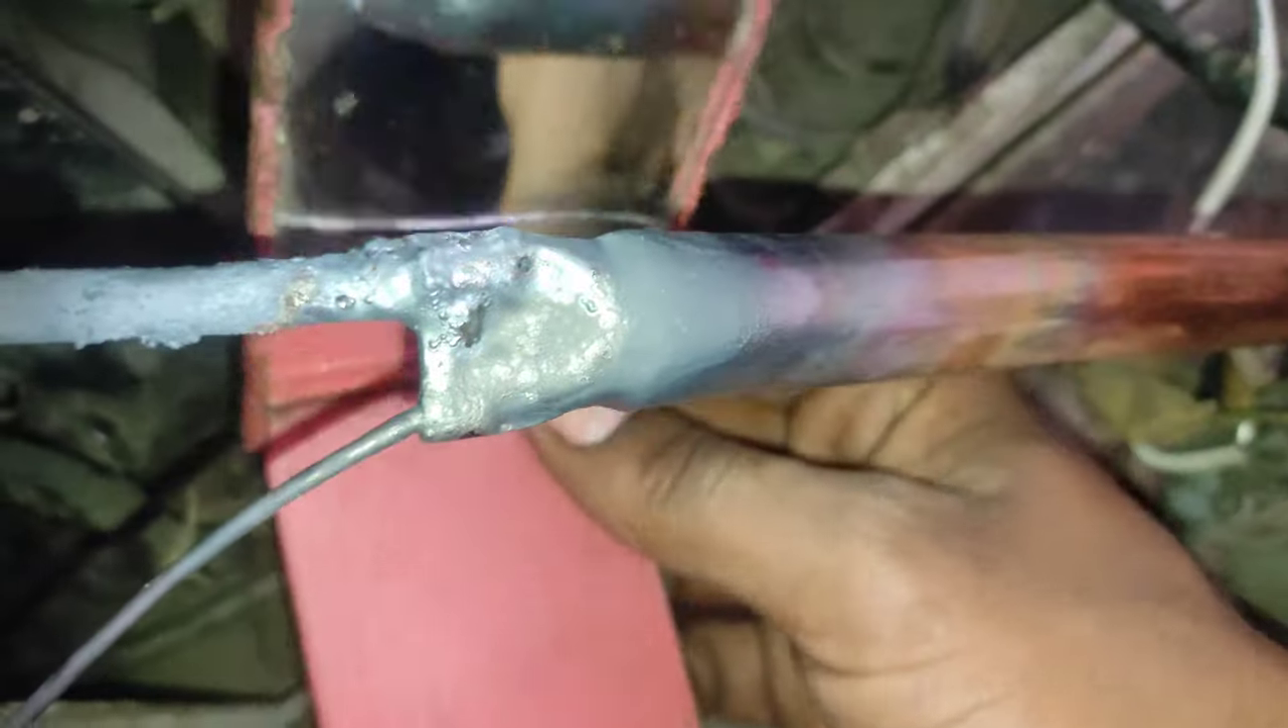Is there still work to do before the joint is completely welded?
No.